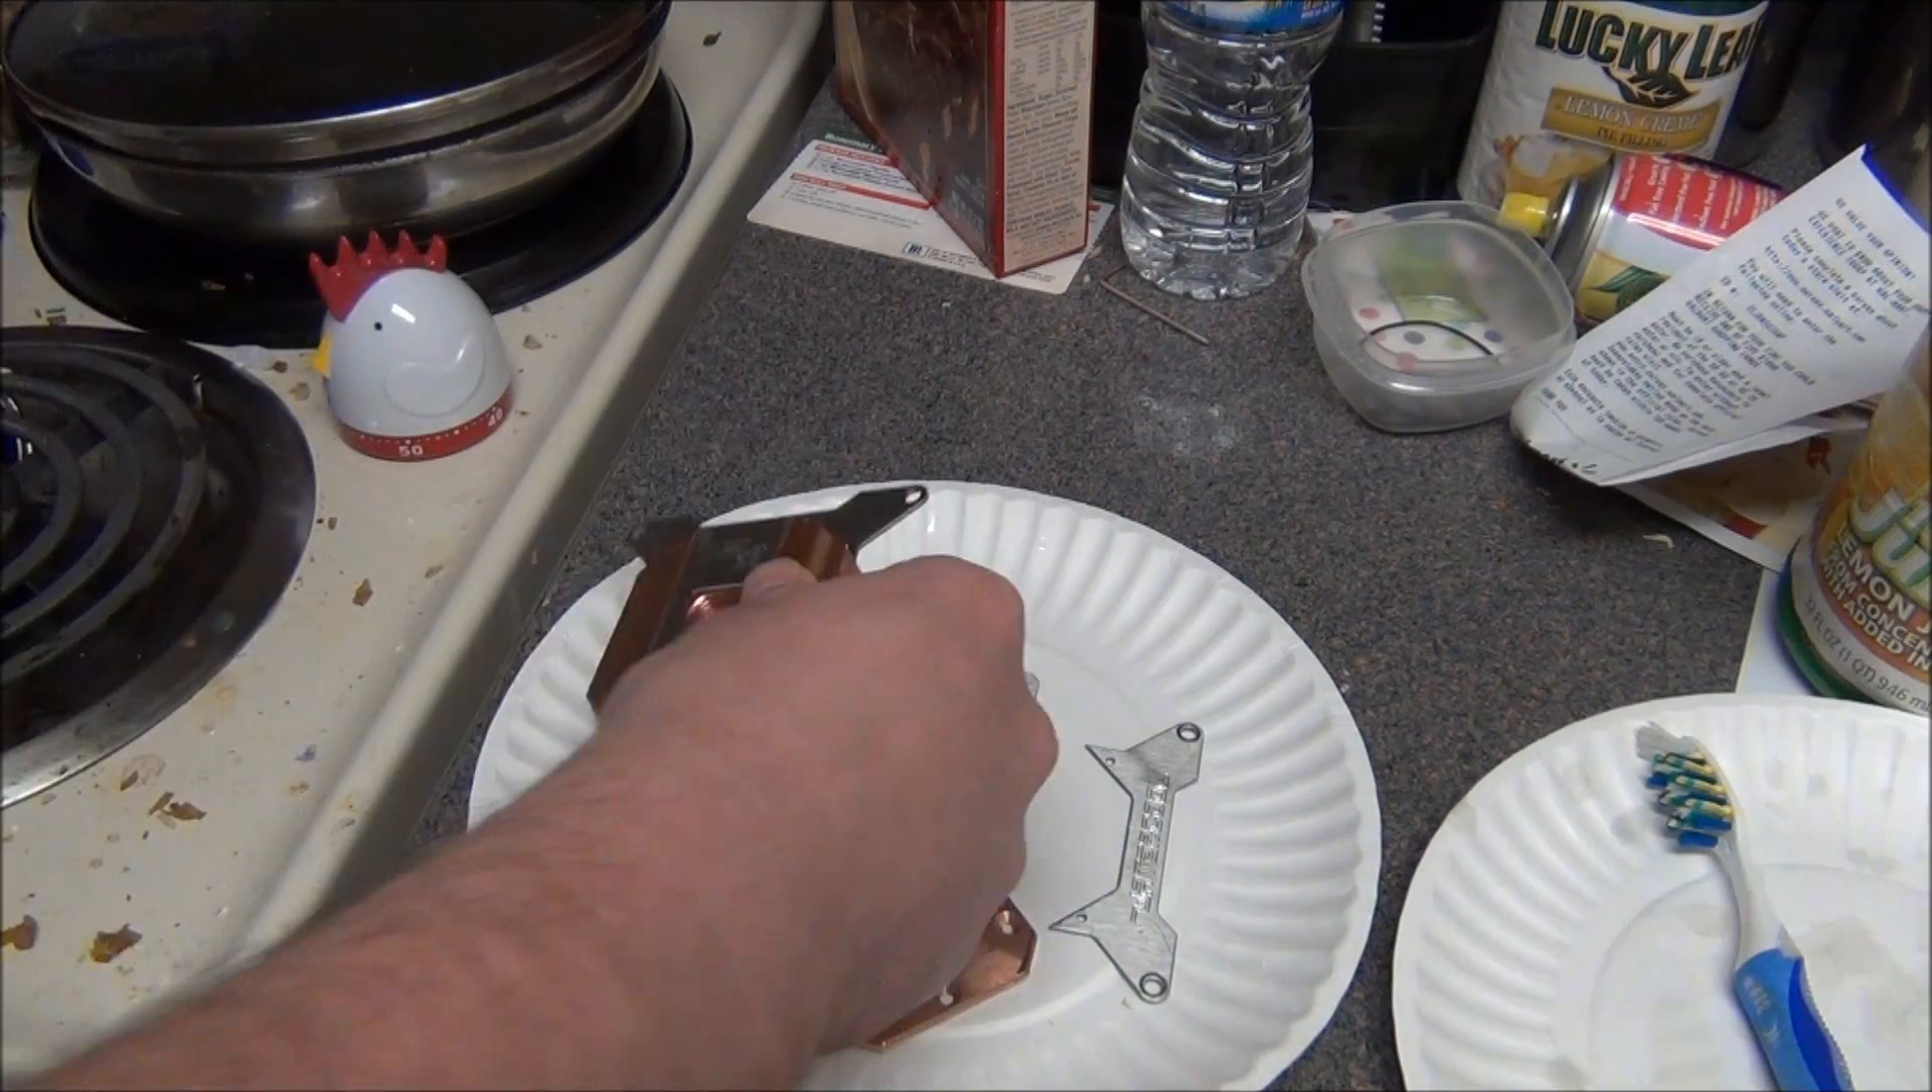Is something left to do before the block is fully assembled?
Yes.